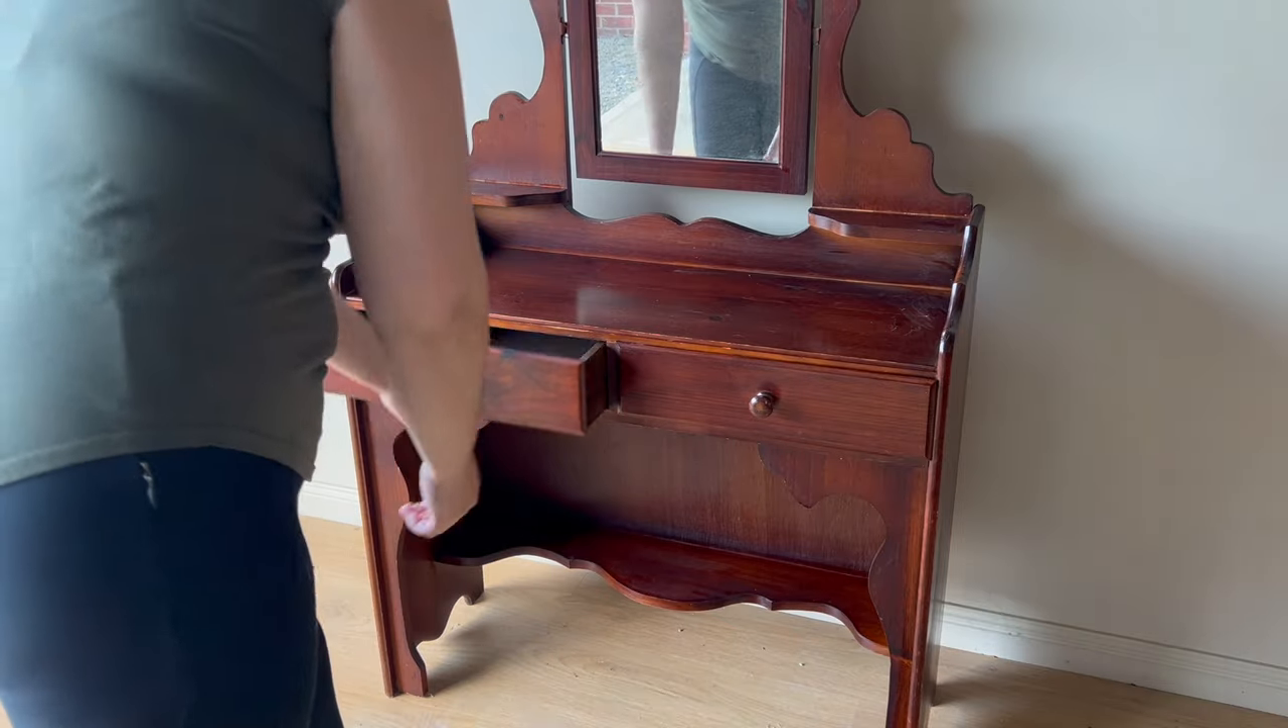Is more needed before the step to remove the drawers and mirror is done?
Yes.